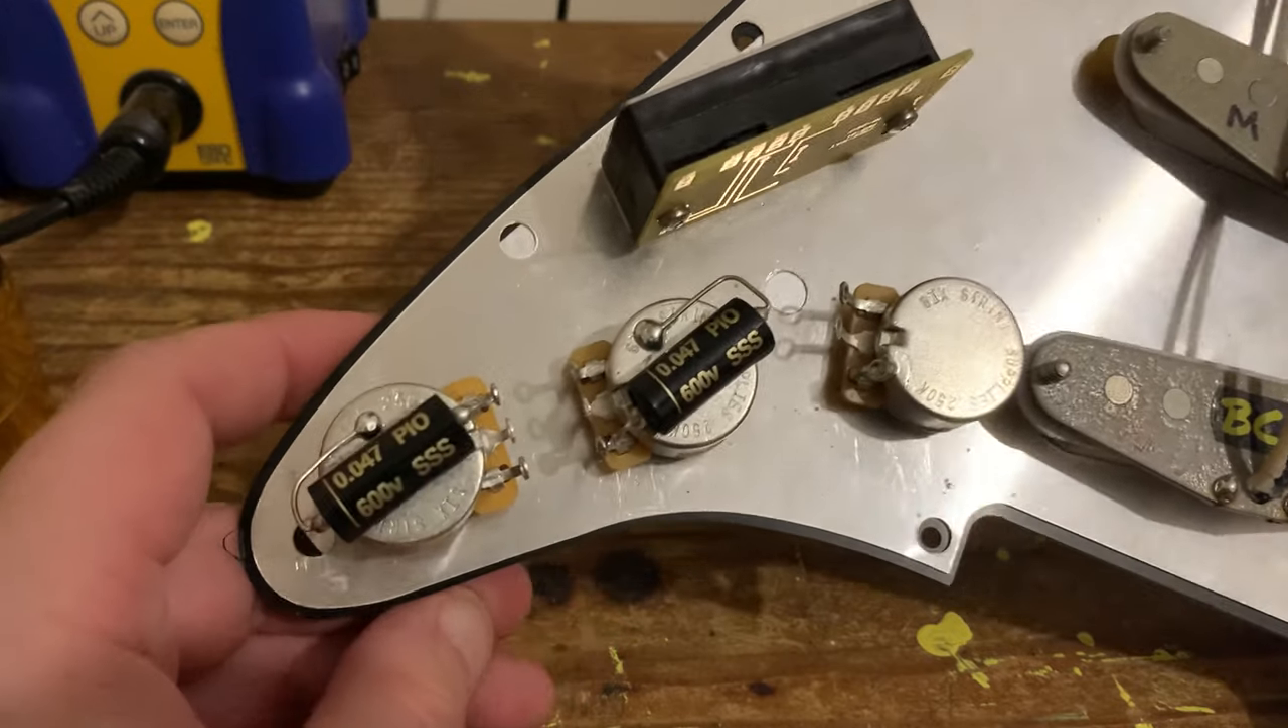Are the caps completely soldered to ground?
Yes.